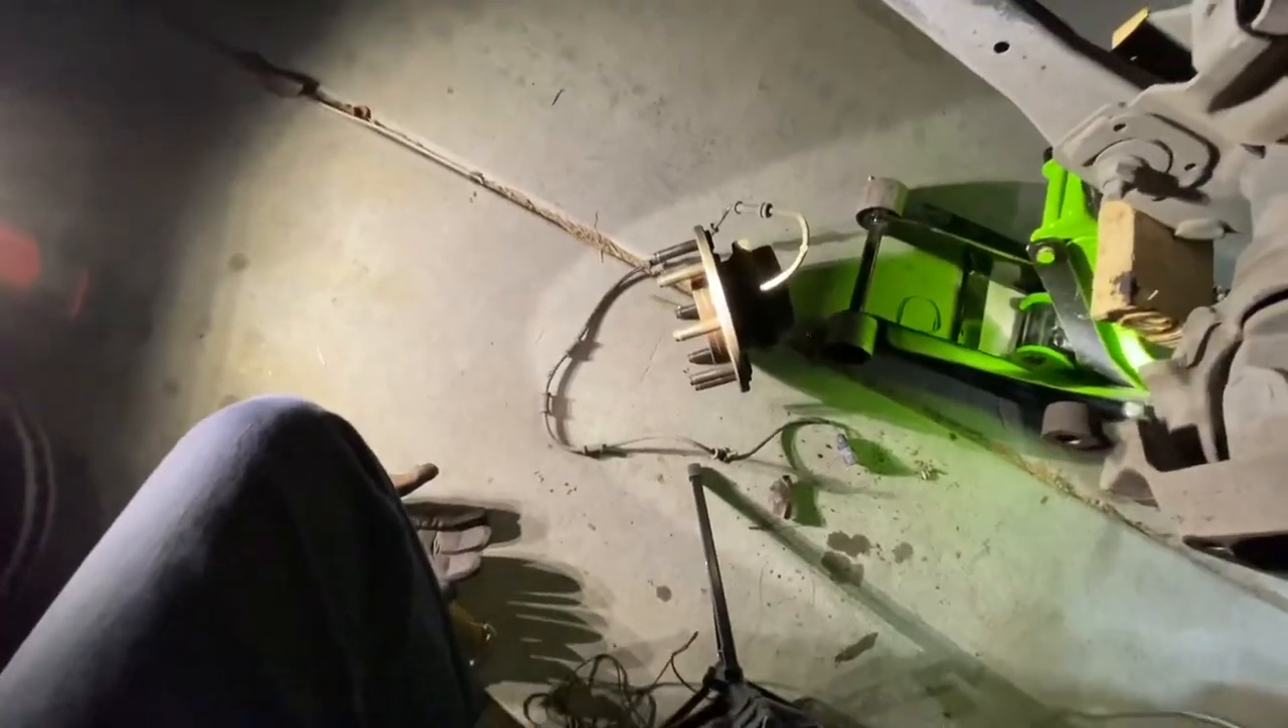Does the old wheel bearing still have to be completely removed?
No.